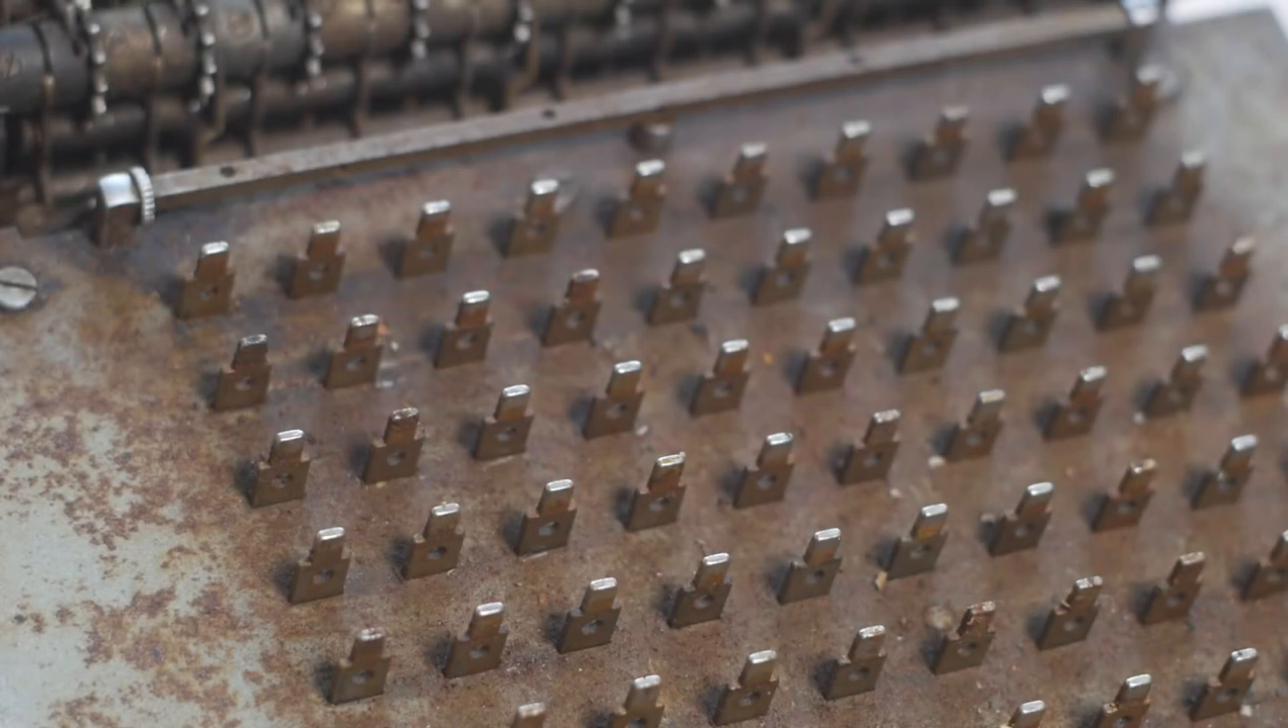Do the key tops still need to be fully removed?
No.